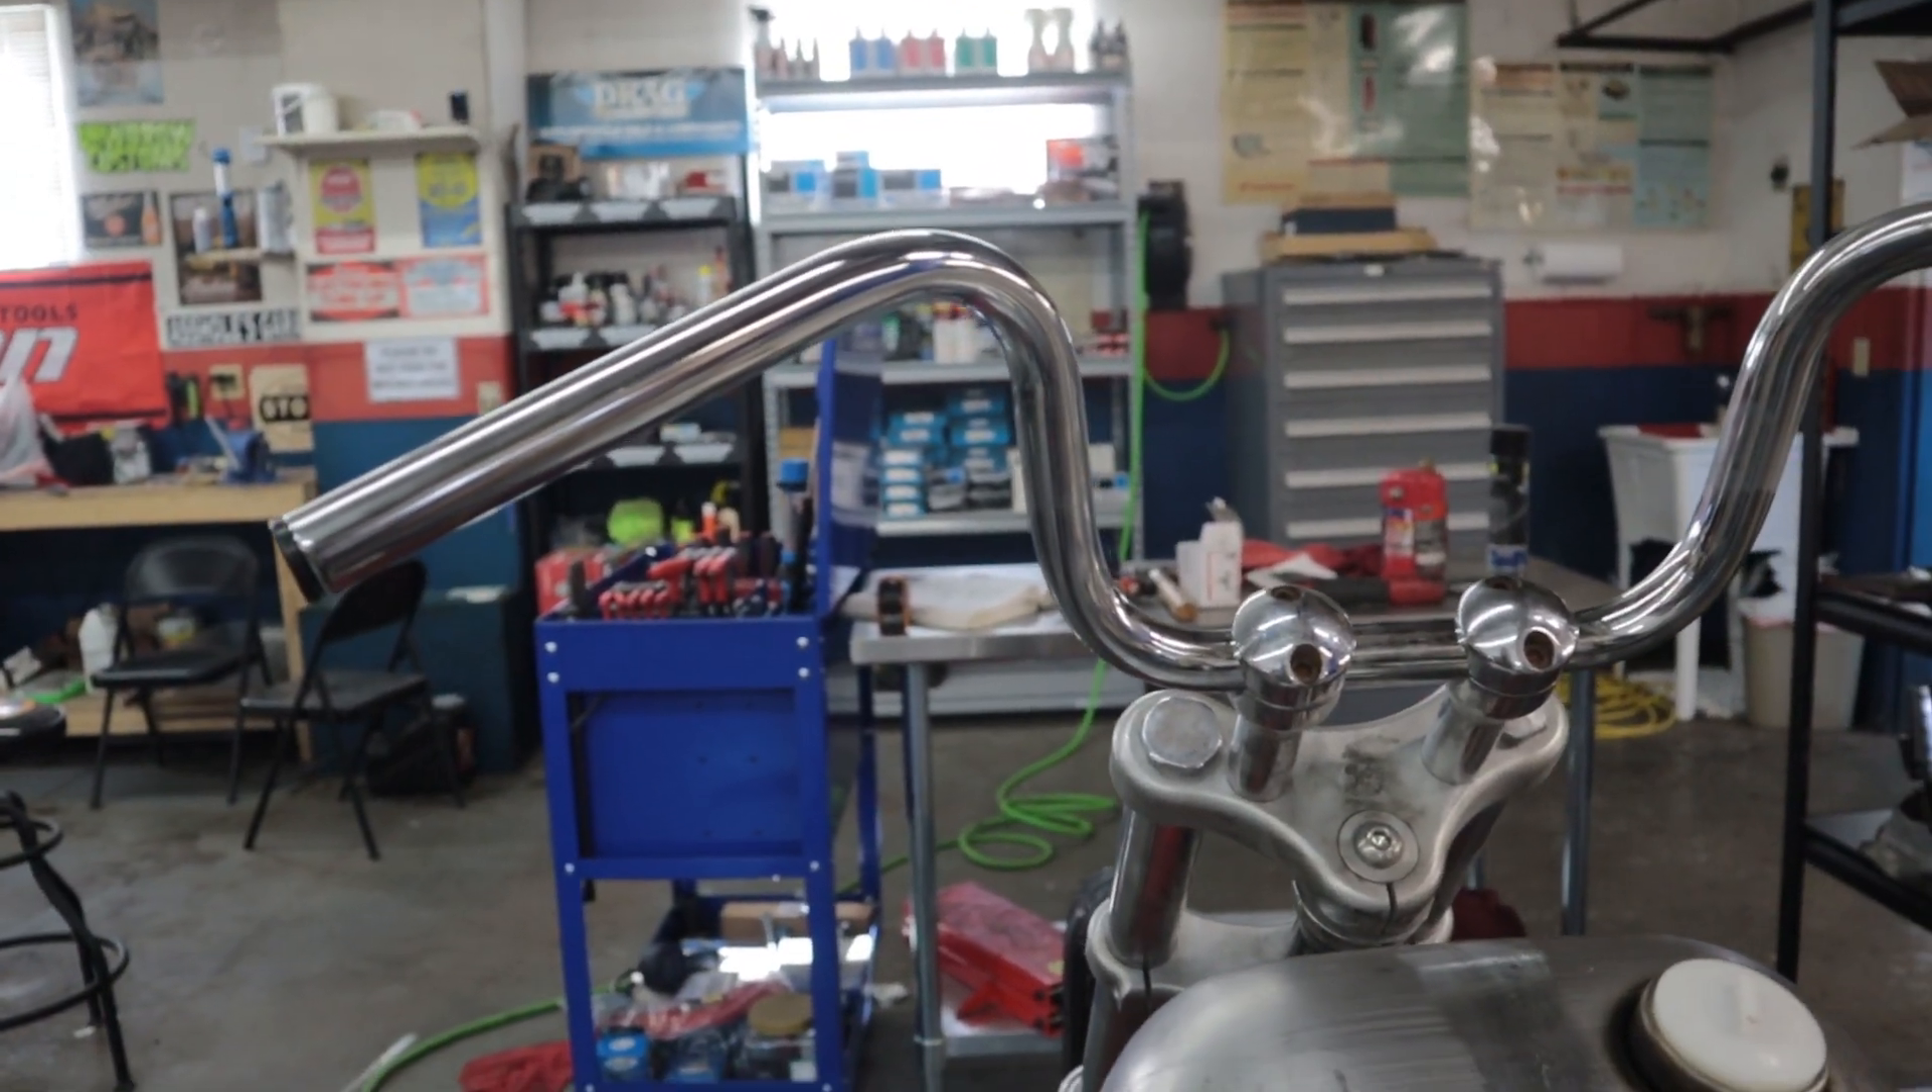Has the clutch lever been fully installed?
No.